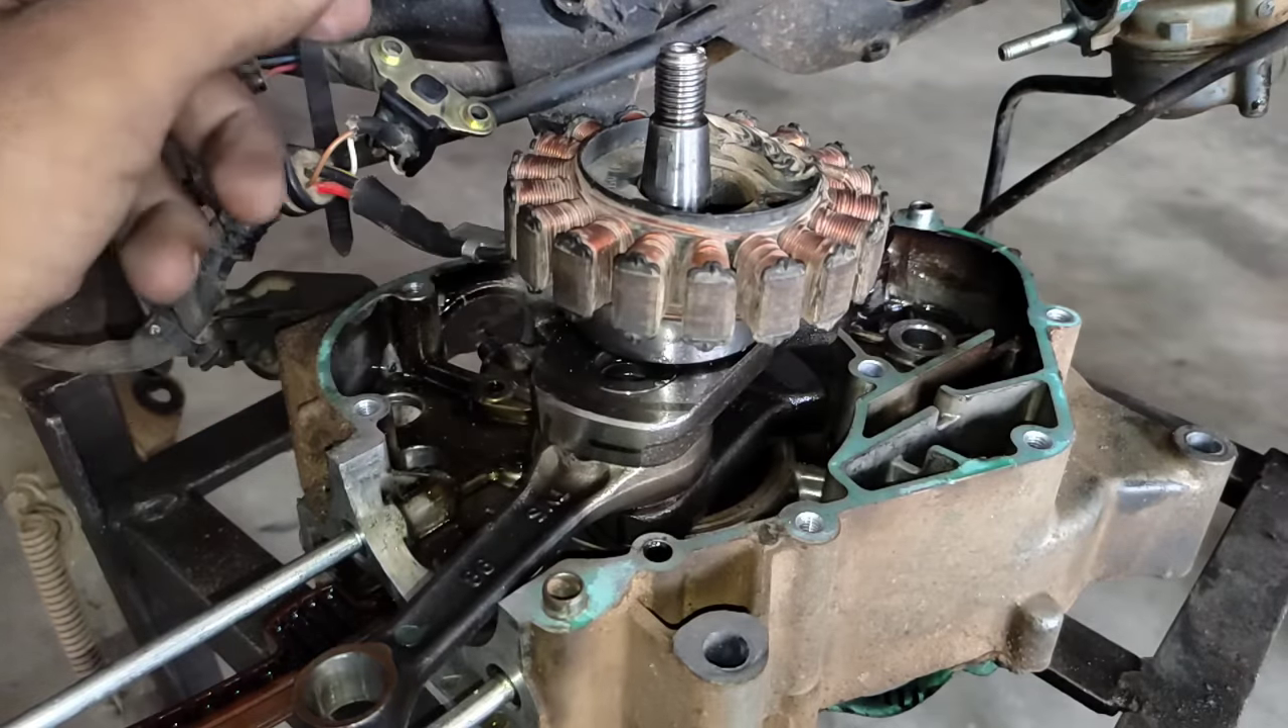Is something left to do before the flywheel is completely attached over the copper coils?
Yes.